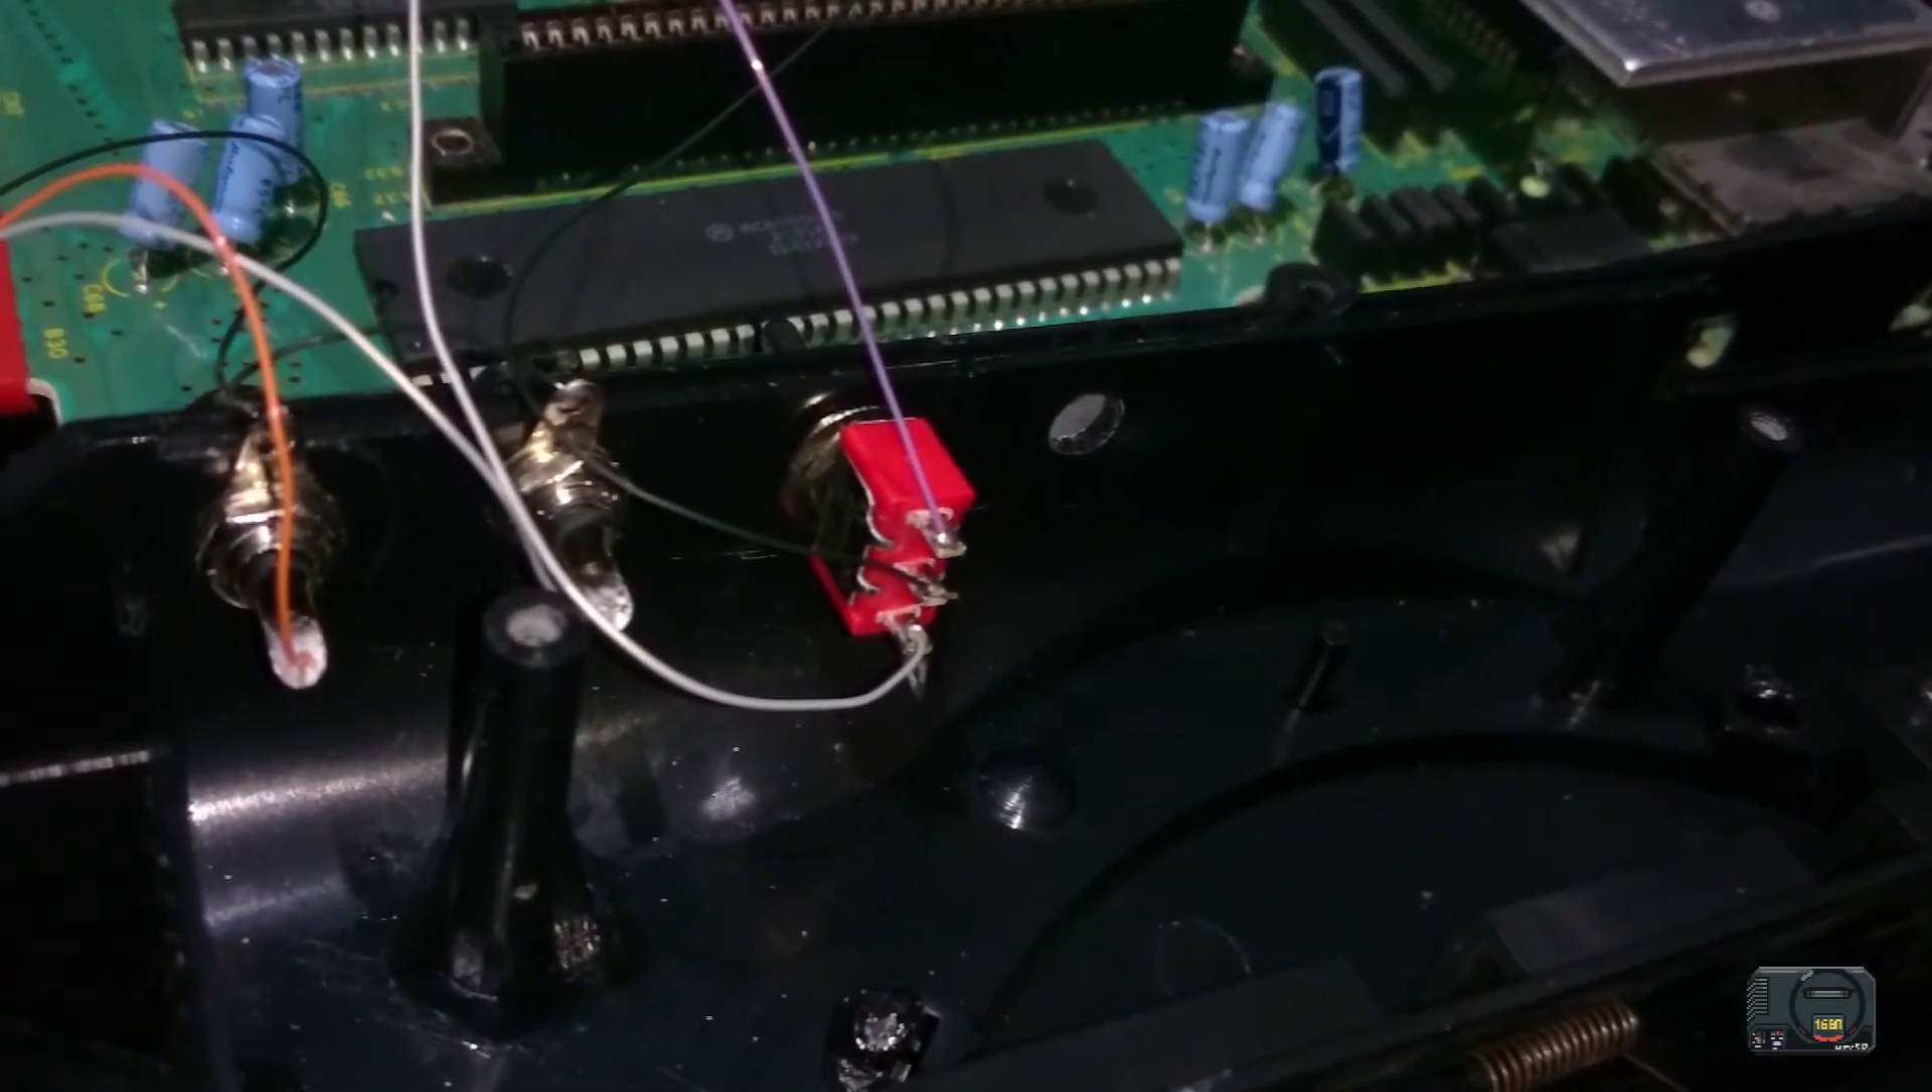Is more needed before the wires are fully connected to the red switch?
No.